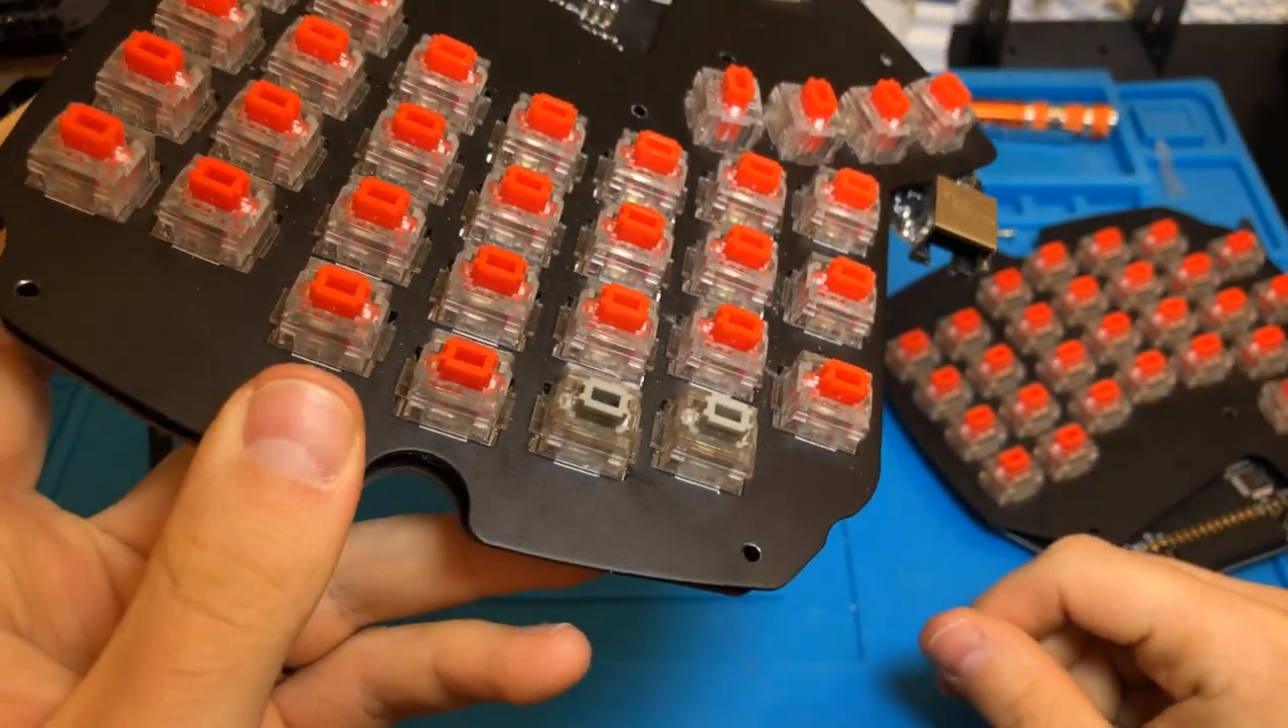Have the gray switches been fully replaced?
No.